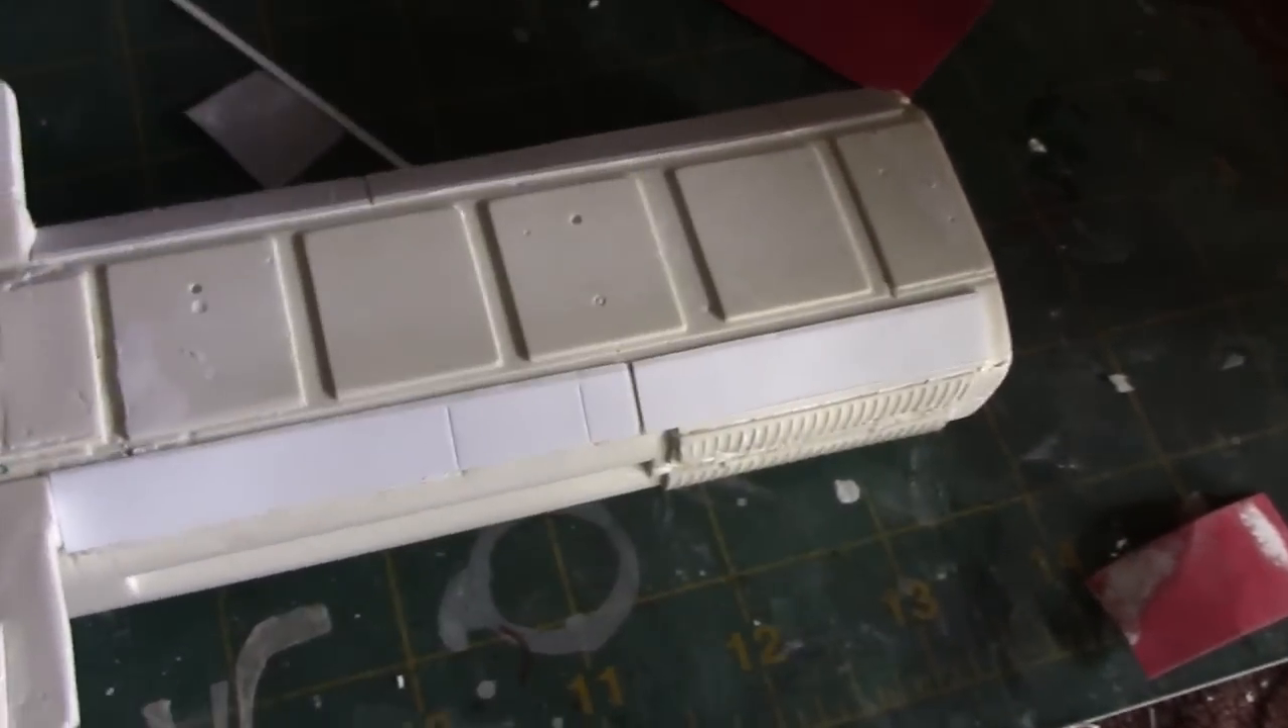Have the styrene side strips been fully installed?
Yes.